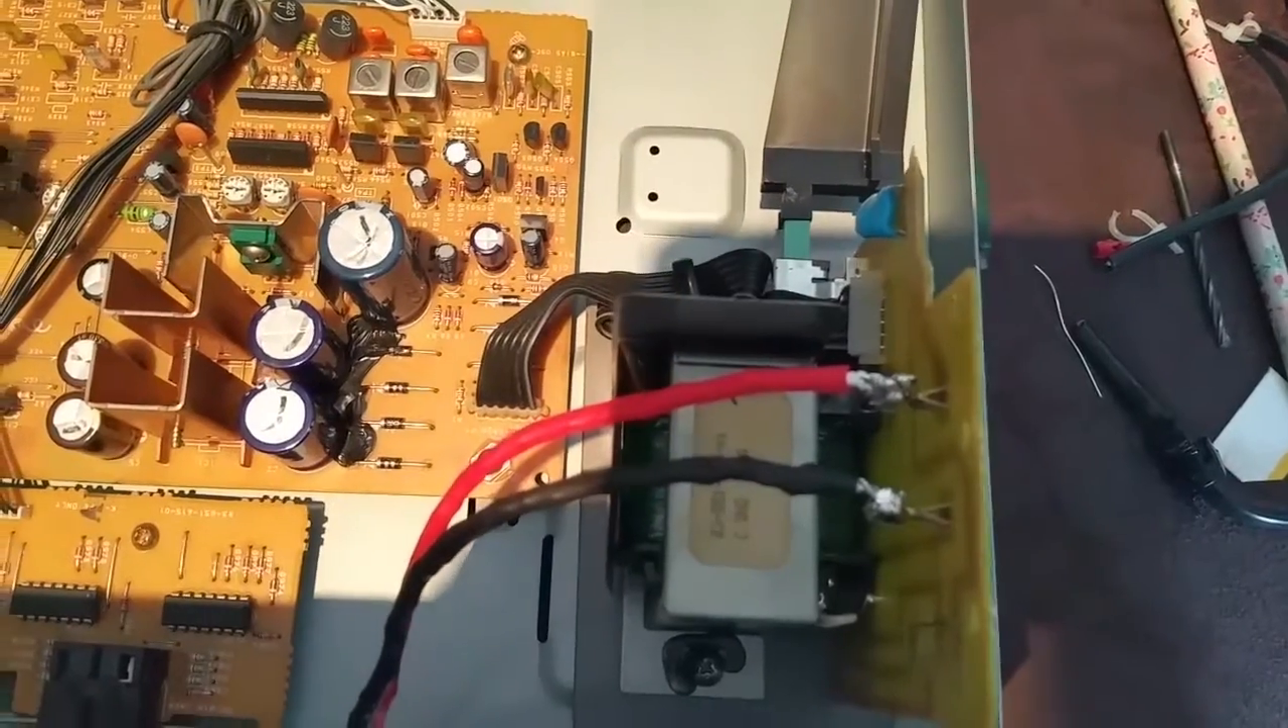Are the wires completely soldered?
Yes.